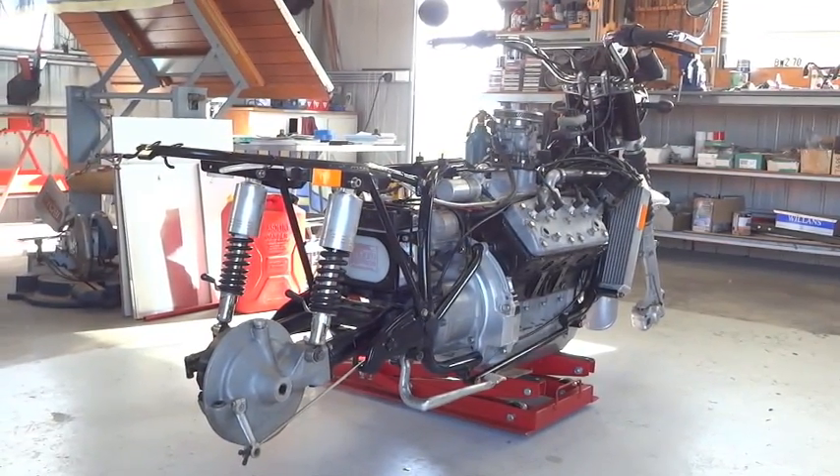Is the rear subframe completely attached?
Yes.